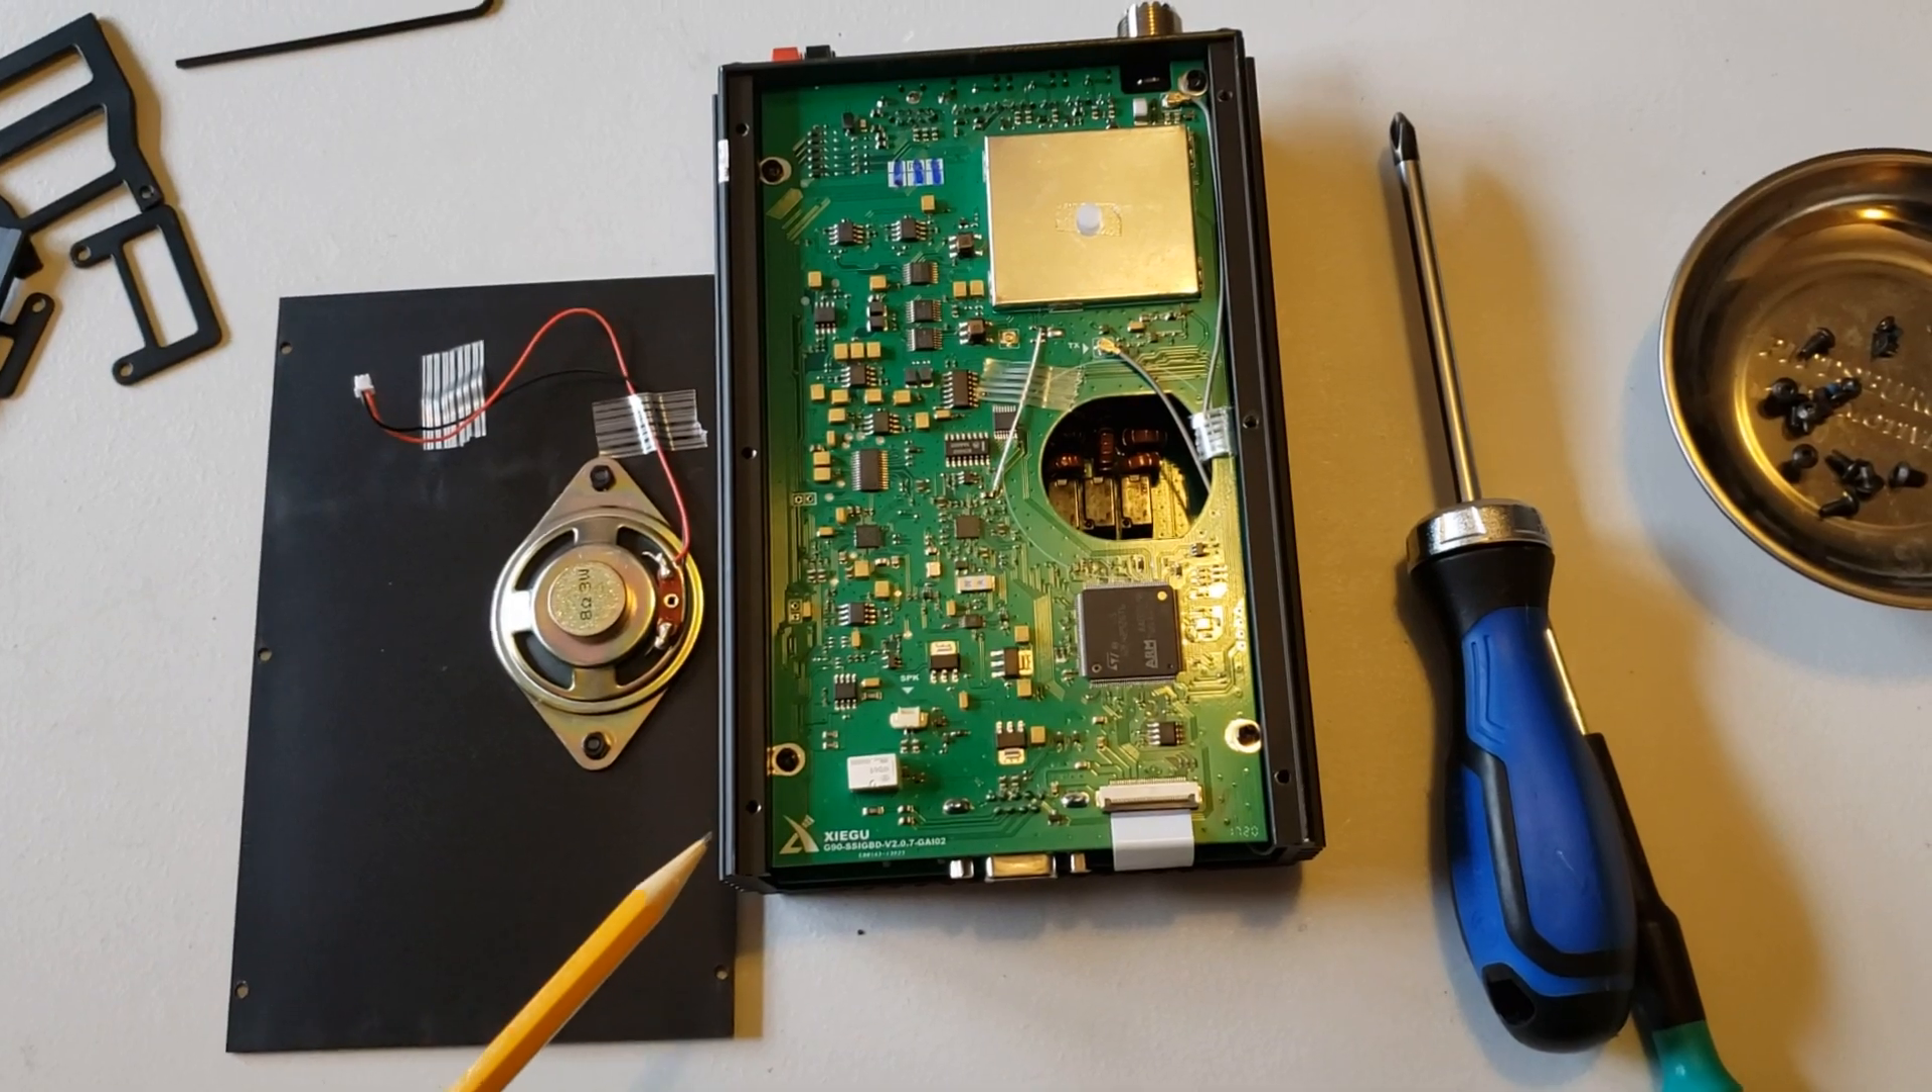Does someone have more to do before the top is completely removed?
No.